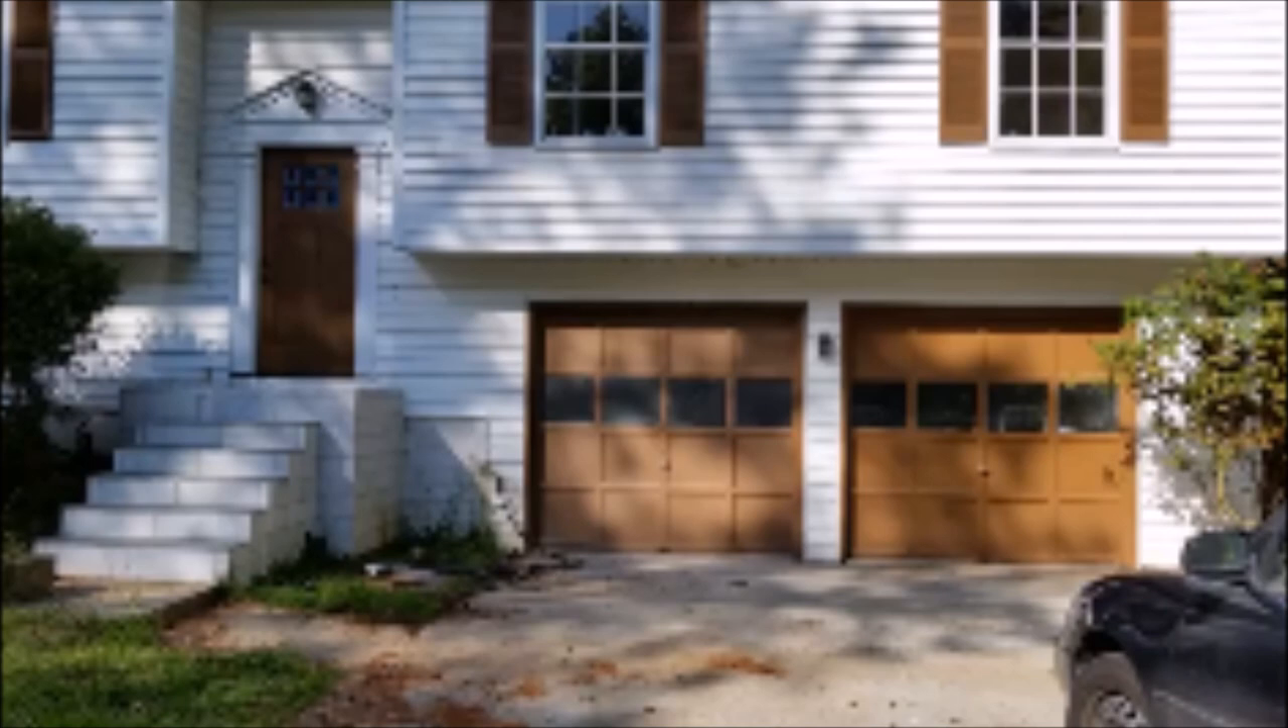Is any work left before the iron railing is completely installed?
Yes.